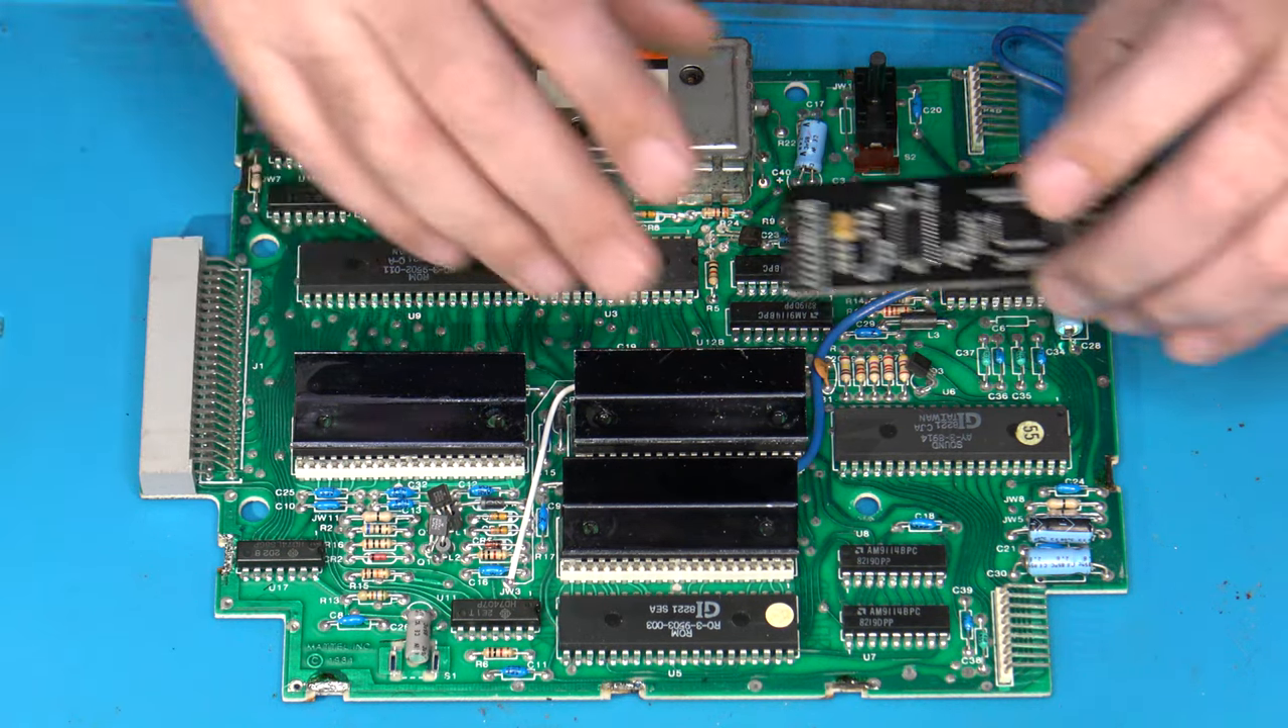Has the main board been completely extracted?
Yes.